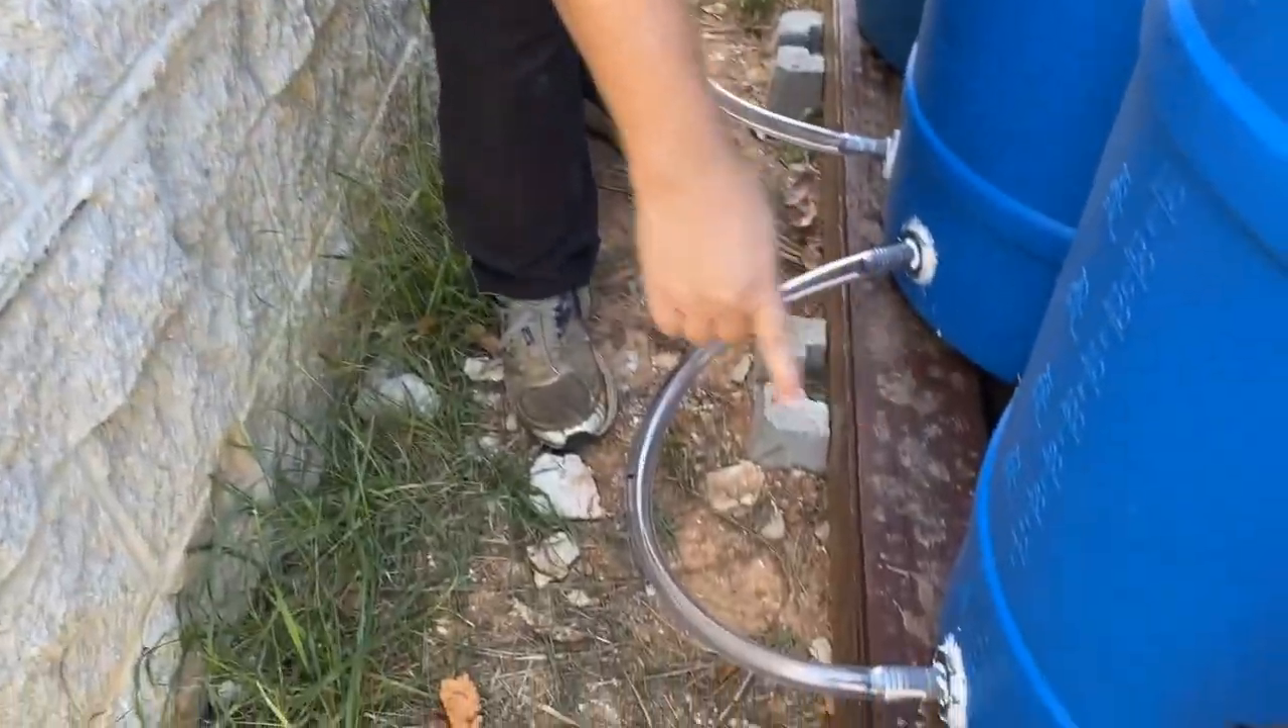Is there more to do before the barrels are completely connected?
No.